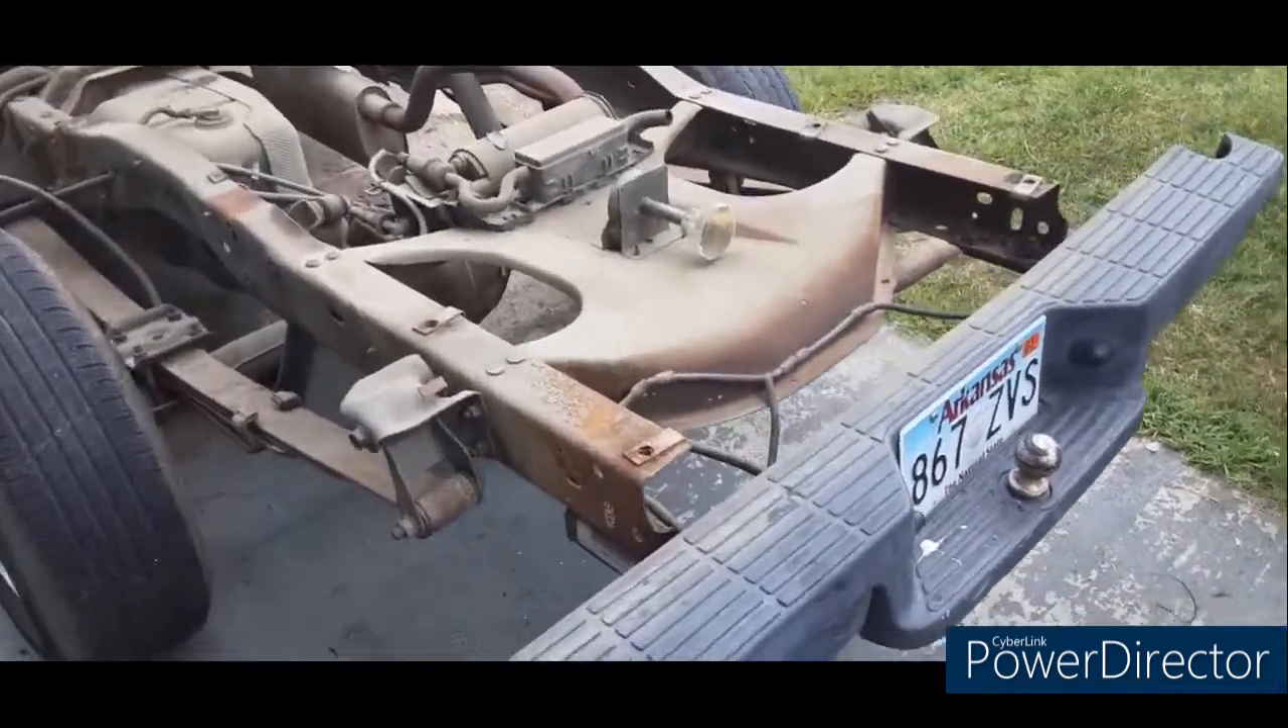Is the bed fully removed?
Yes.